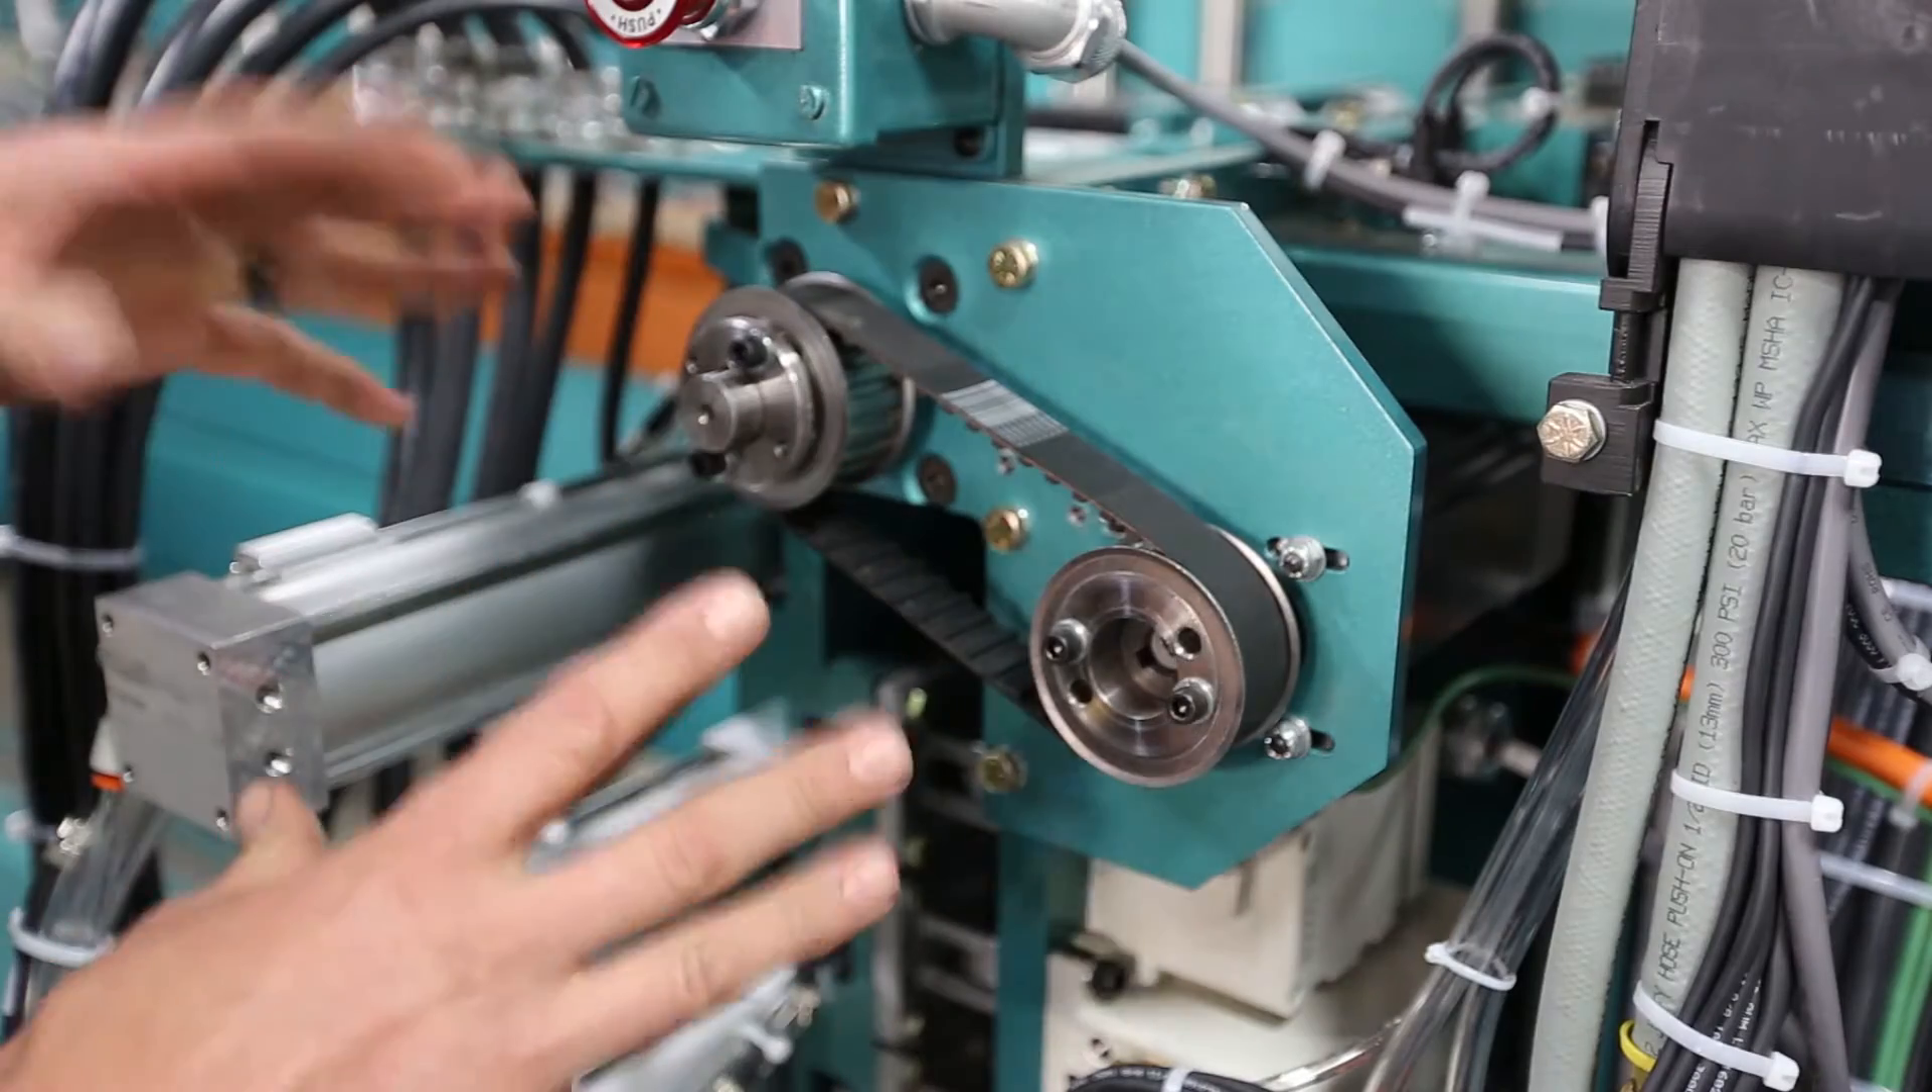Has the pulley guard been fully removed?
Yes.